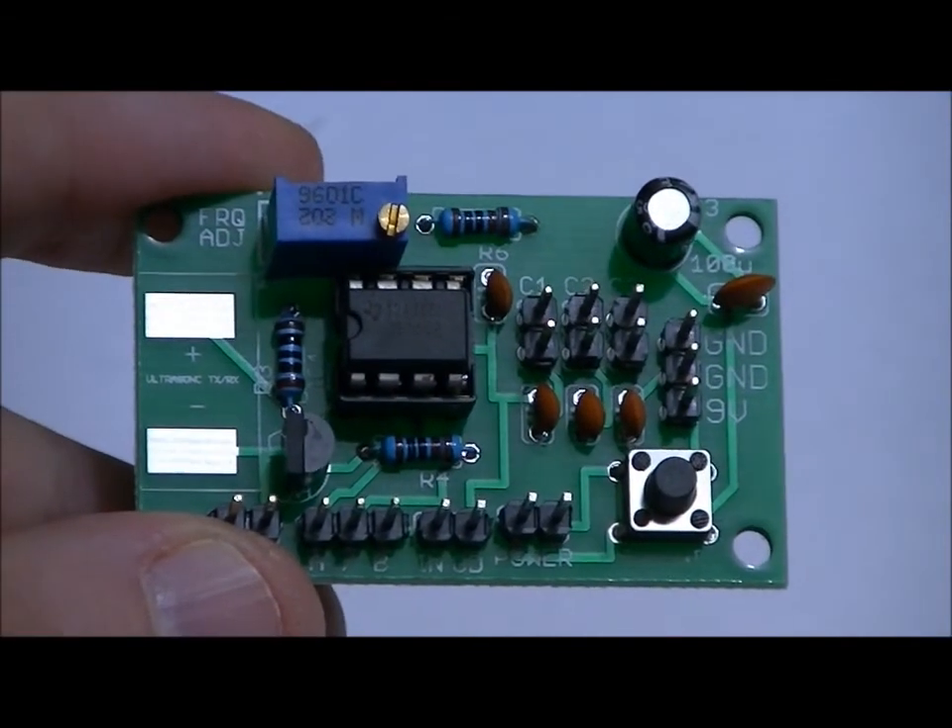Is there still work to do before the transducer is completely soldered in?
Yes.